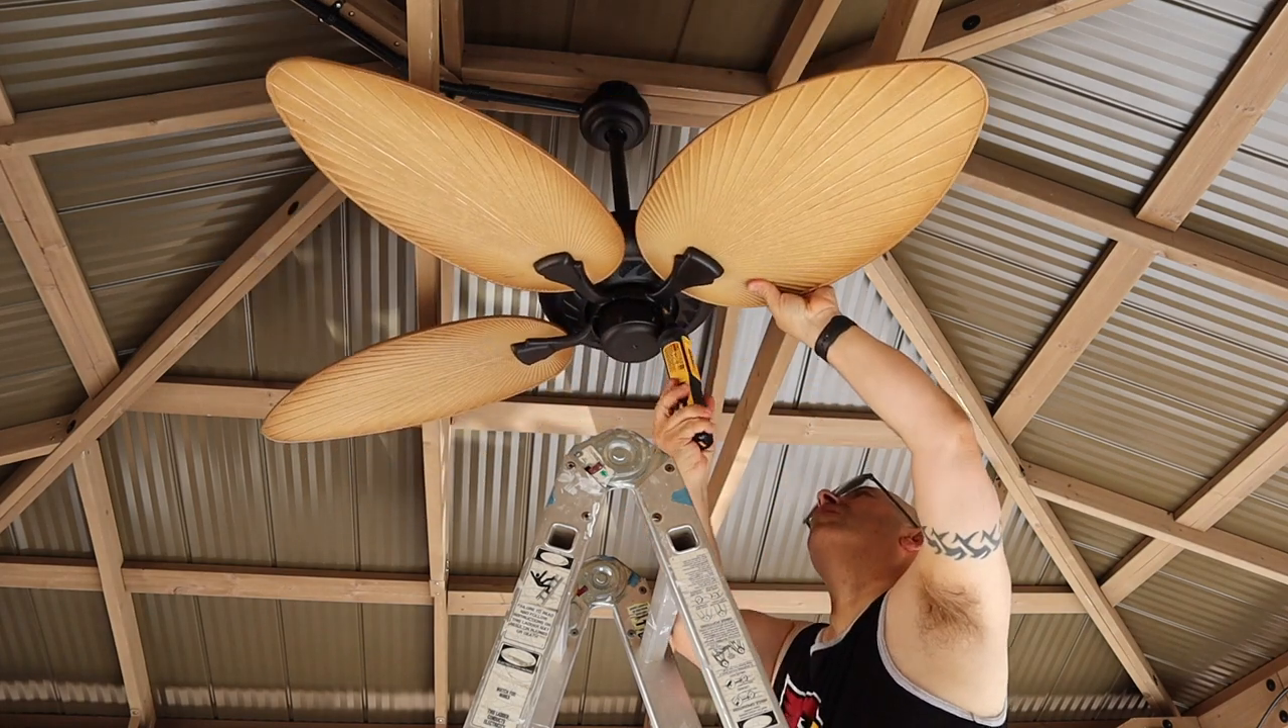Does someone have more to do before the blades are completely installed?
Yes.